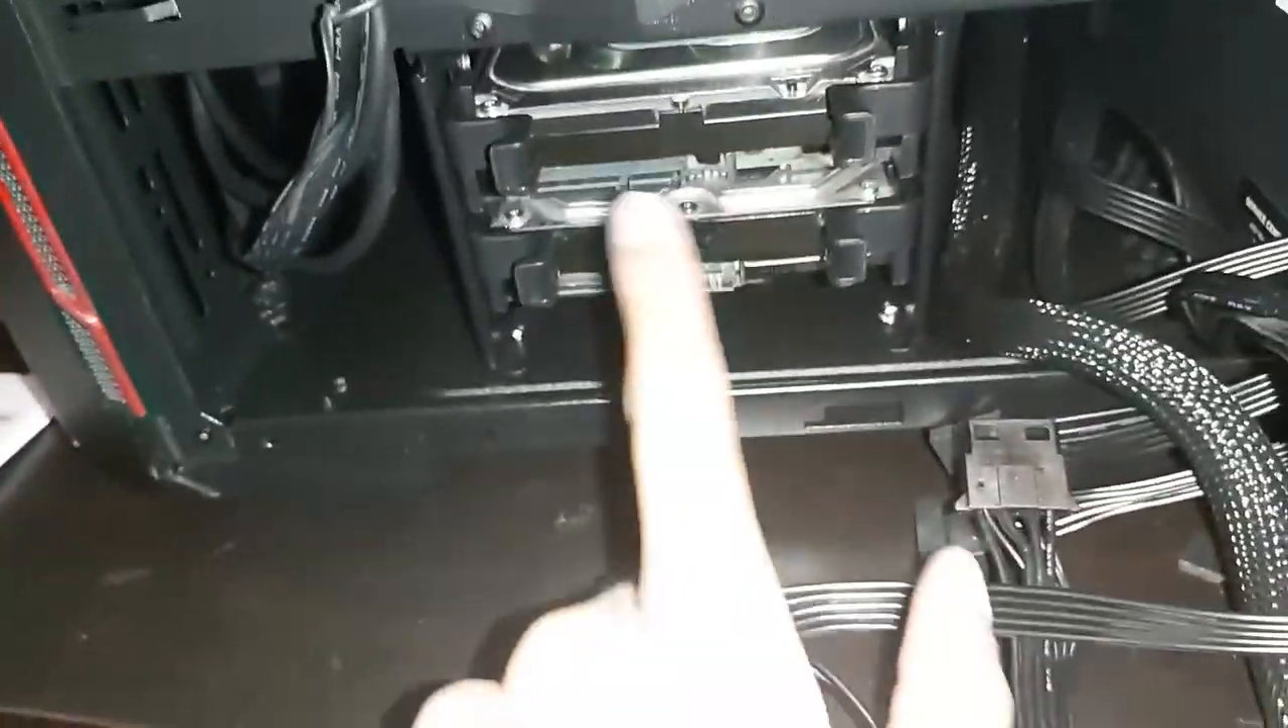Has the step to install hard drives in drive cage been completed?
Yes.